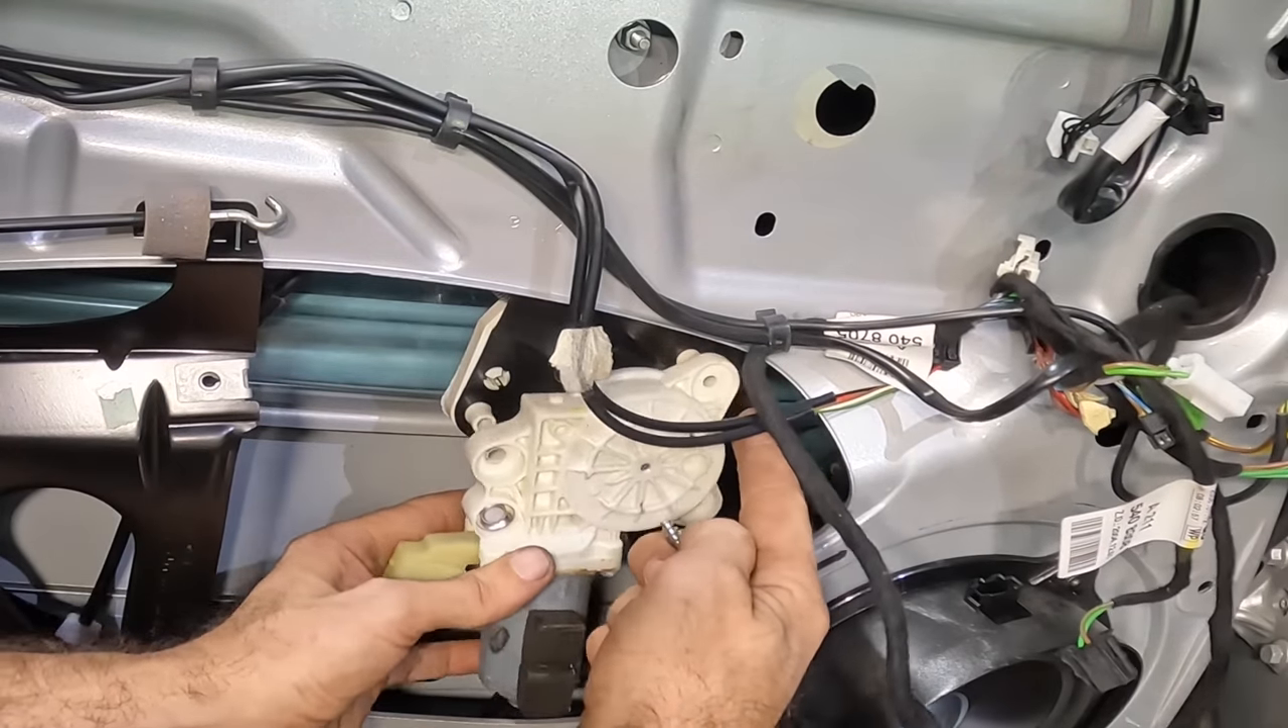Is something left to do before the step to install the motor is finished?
Yes.